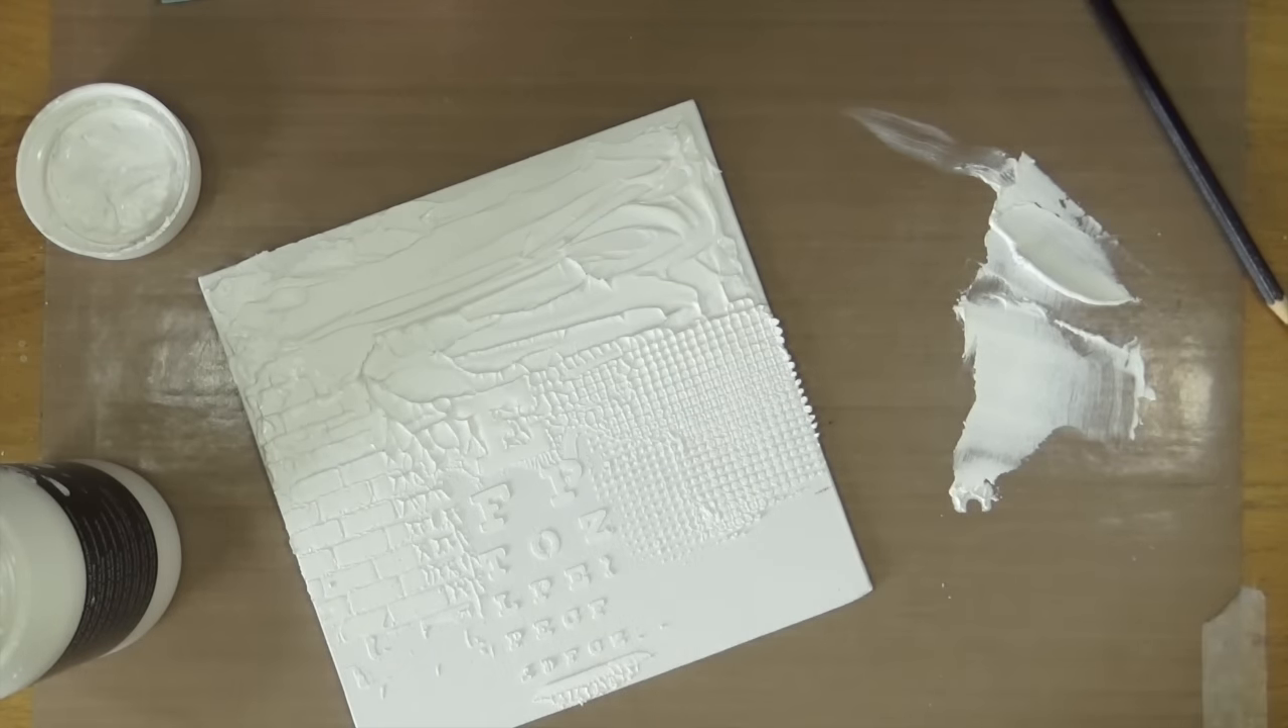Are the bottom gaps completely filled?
No.